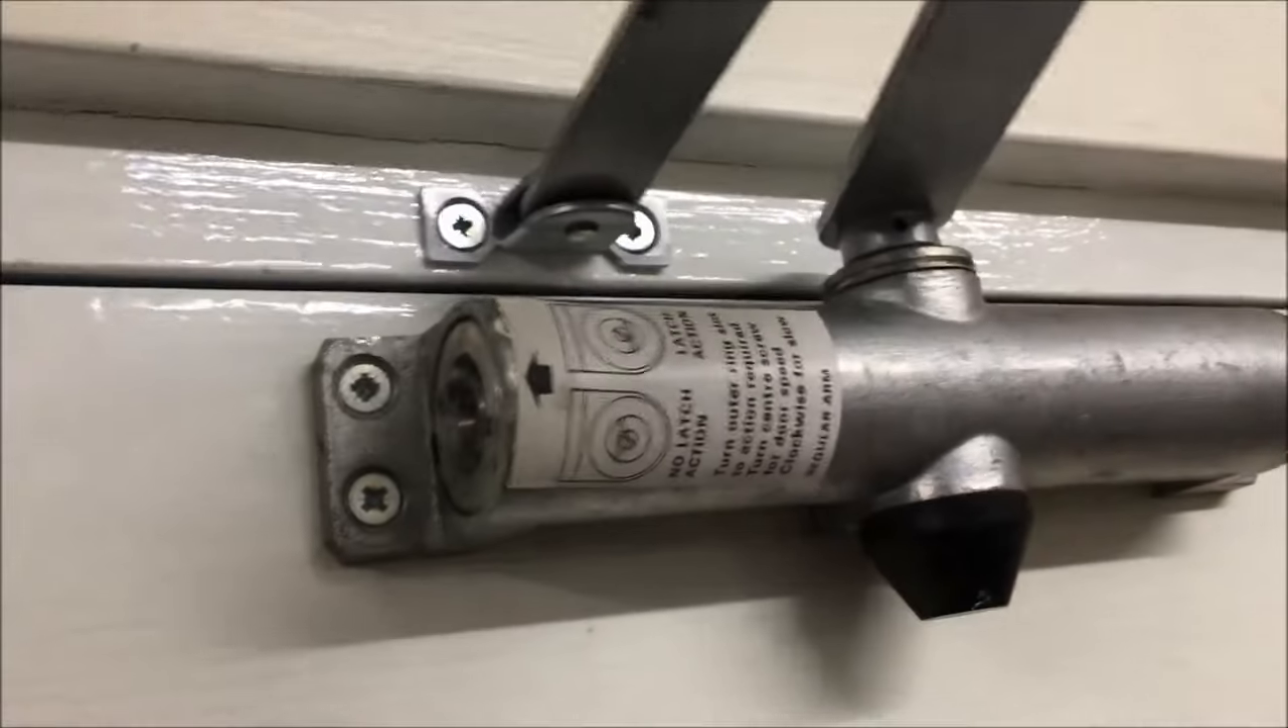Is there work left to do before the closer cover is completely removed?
No.